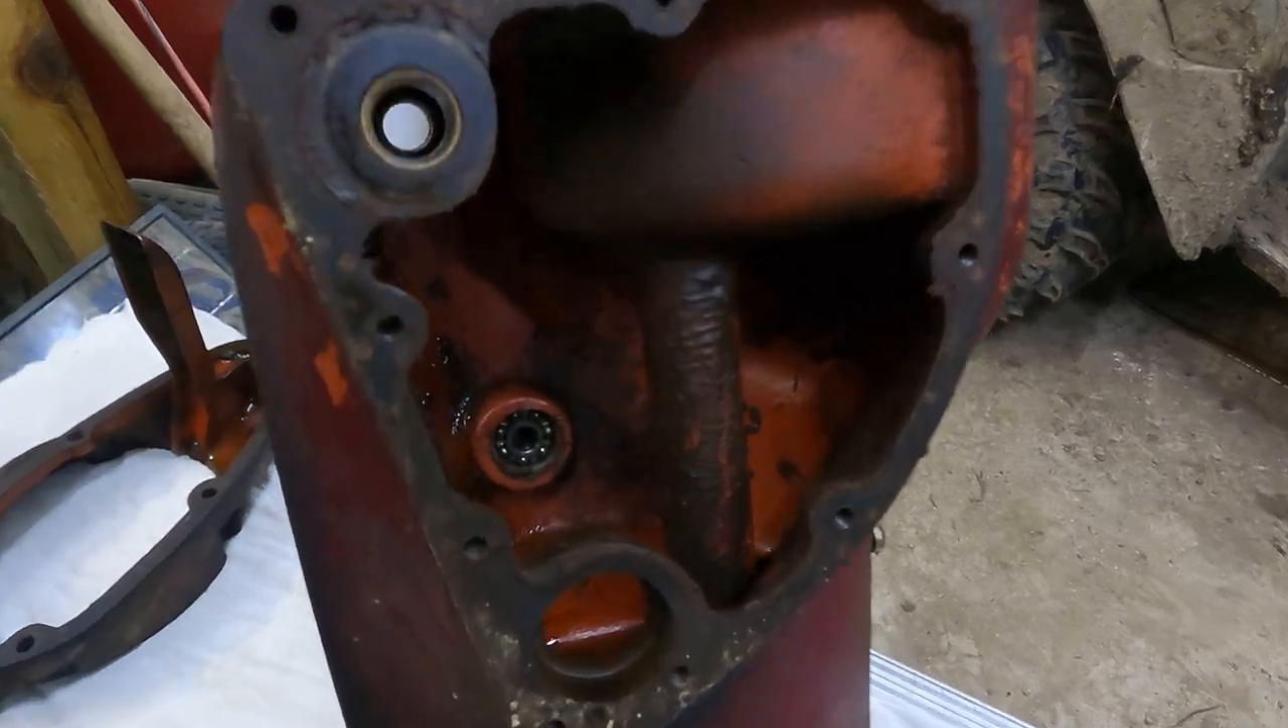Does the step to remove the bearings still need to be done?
Yes.